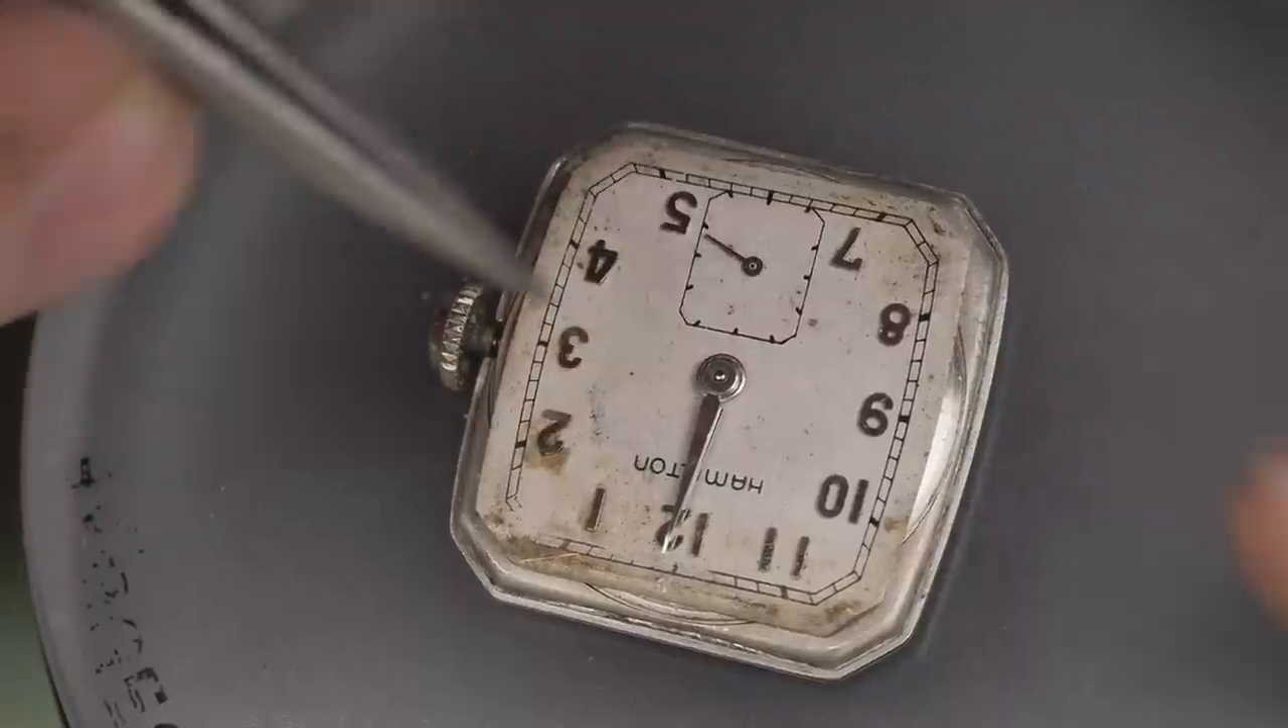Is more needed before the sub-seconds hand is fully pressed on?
No.